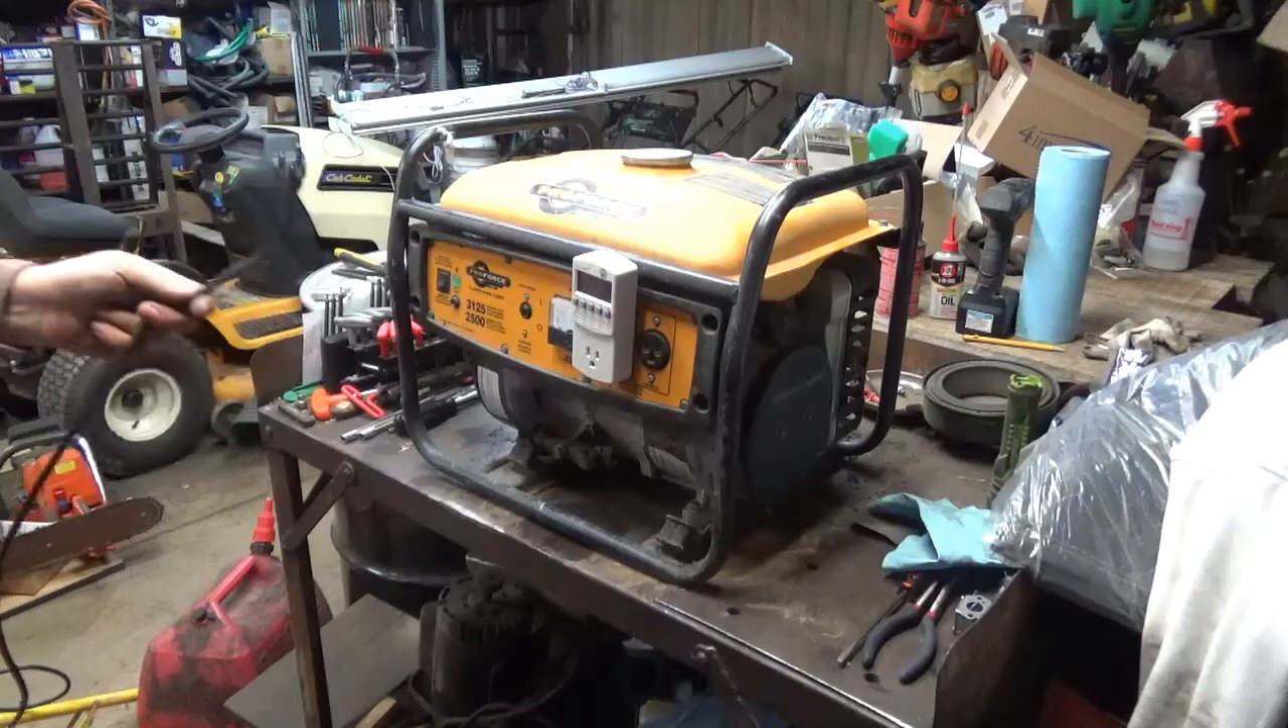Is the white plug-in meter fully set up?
Yes.